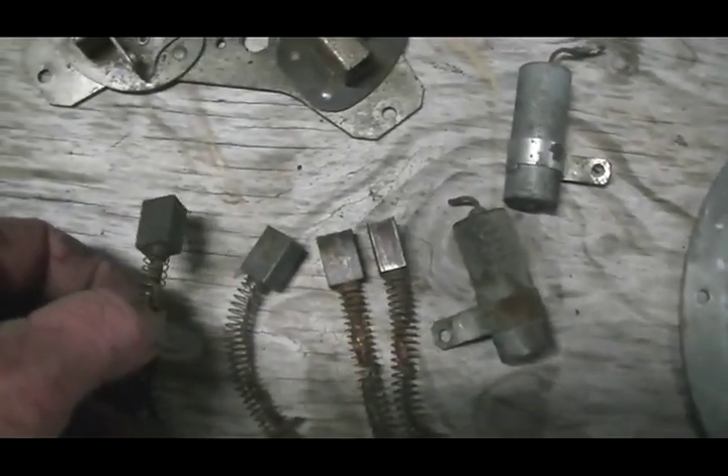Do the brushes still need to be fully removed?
No.